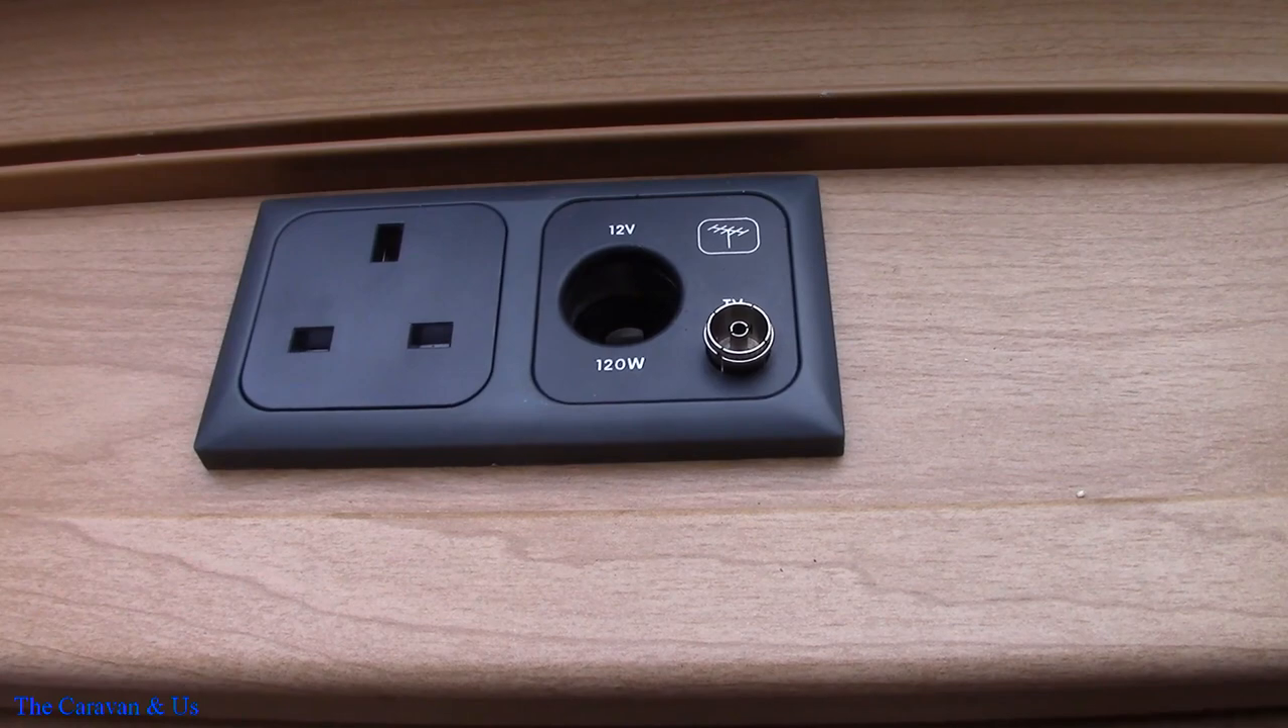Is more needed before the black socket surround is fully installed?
No.